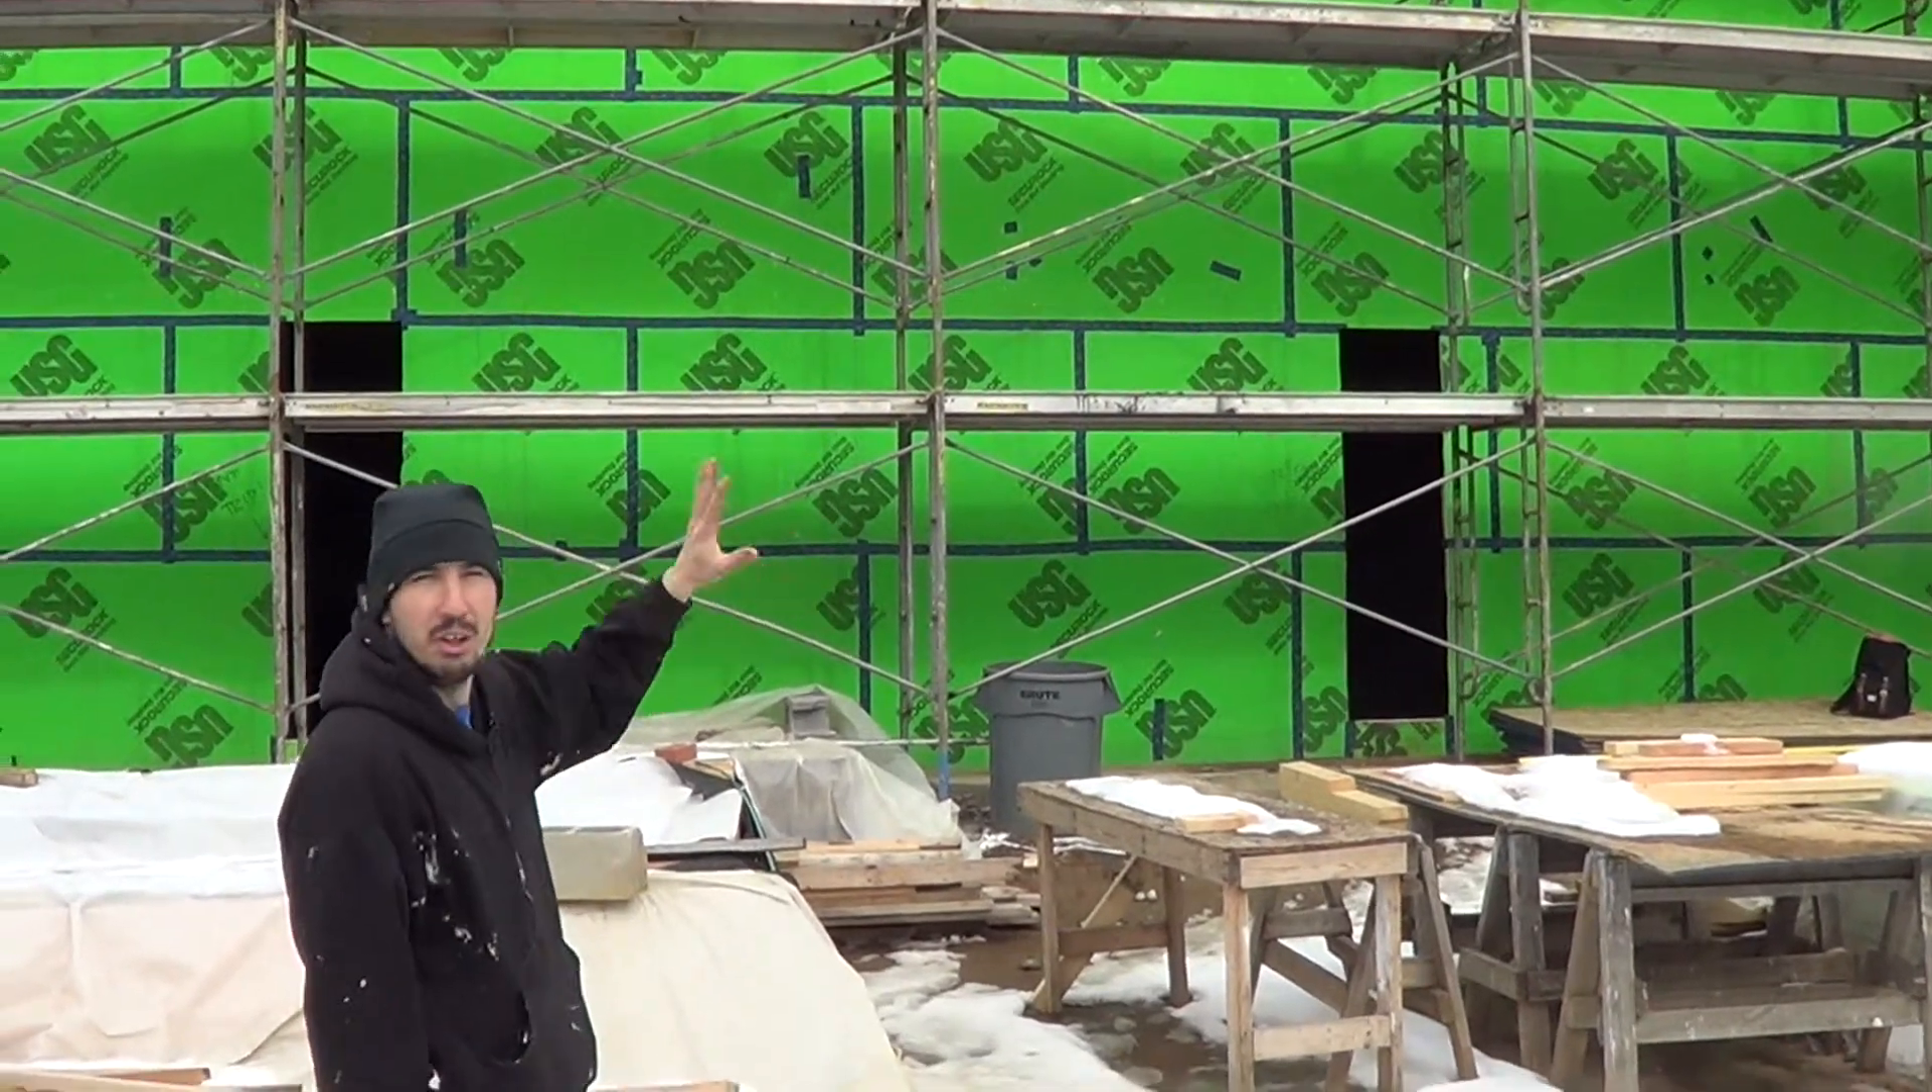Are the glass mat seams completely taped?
Yes.